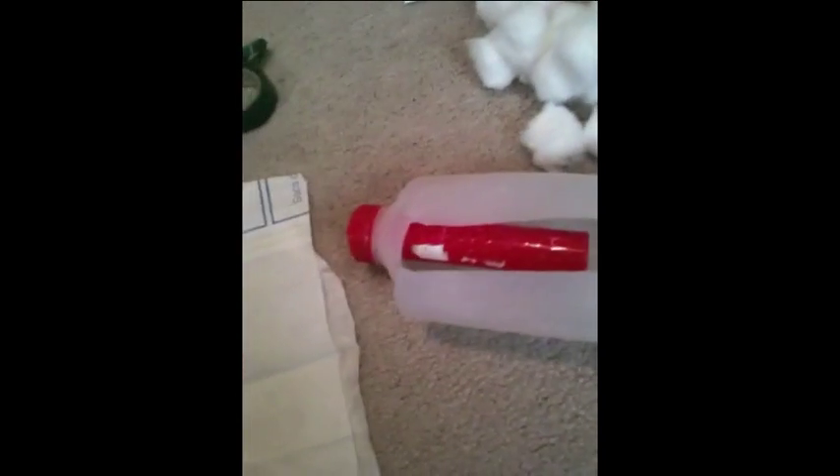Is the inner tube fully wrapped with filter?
No.